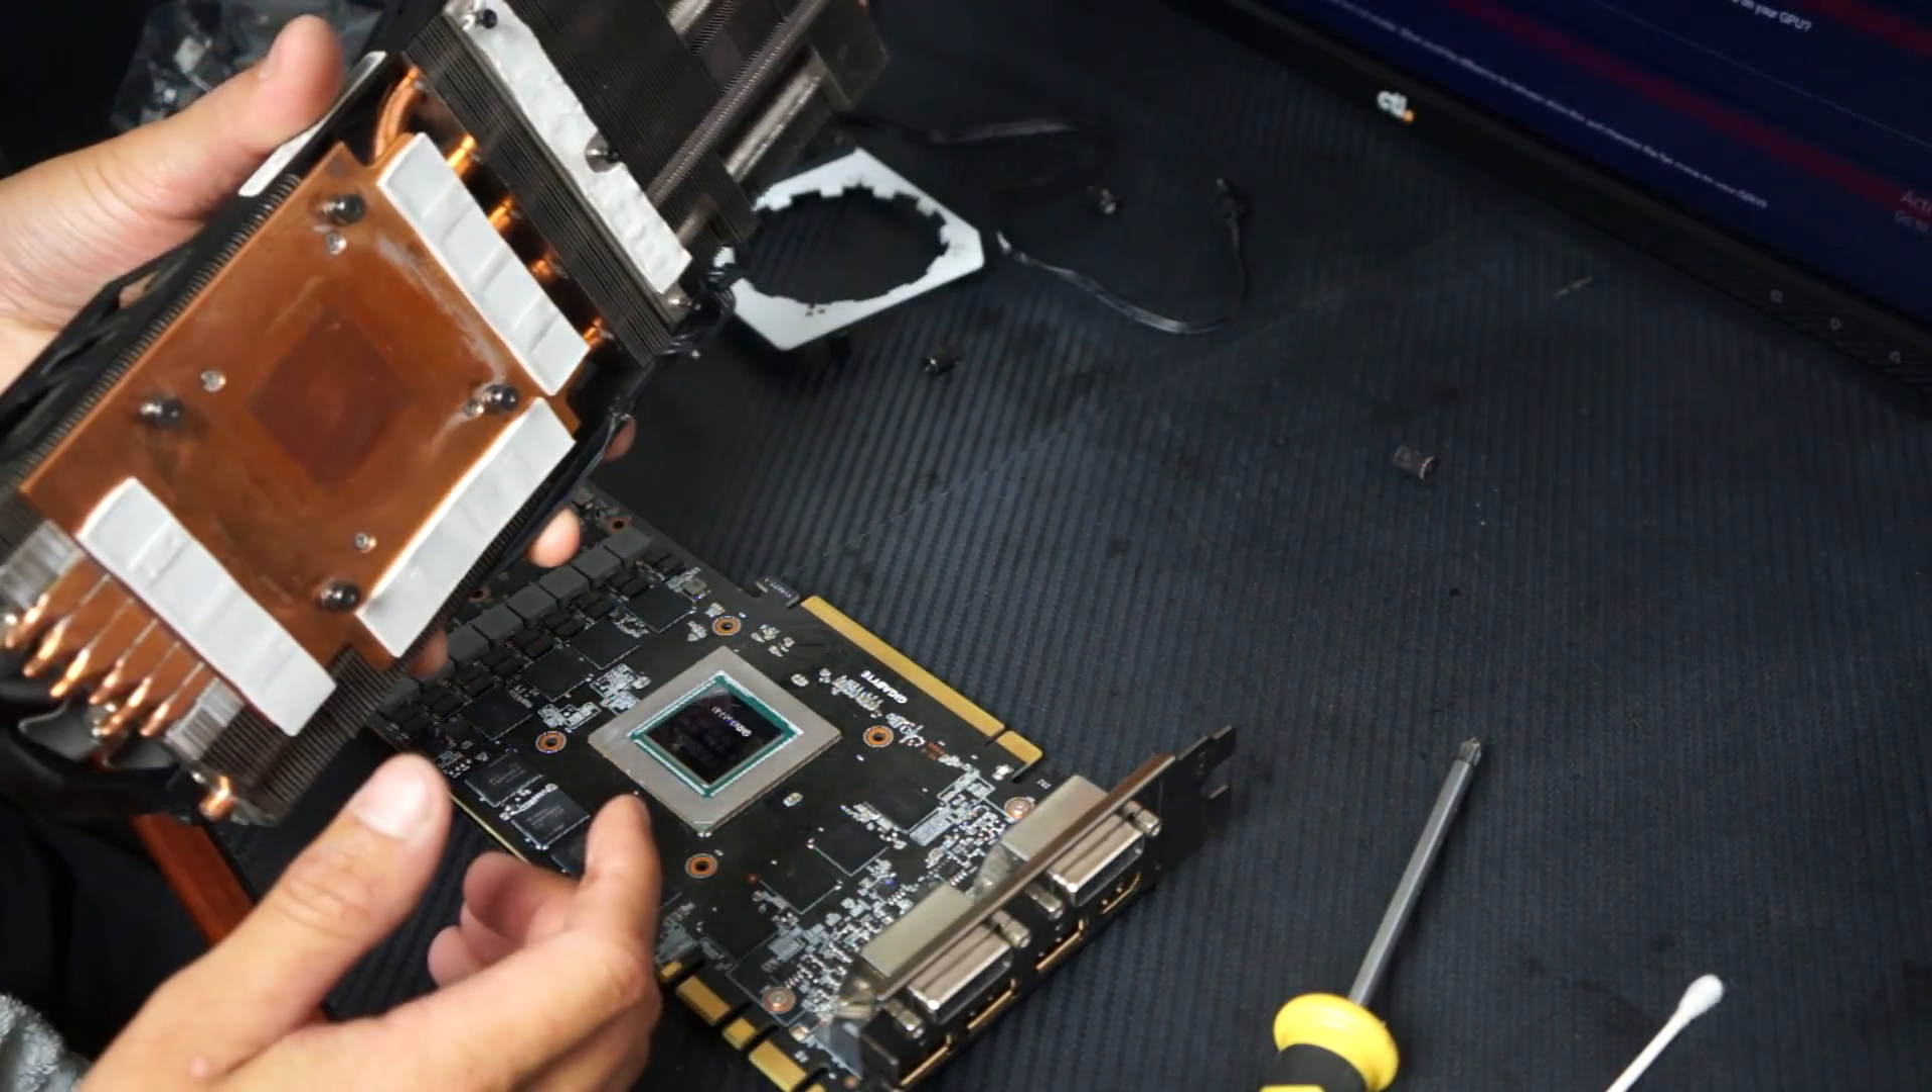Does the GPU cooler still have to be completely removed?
No.